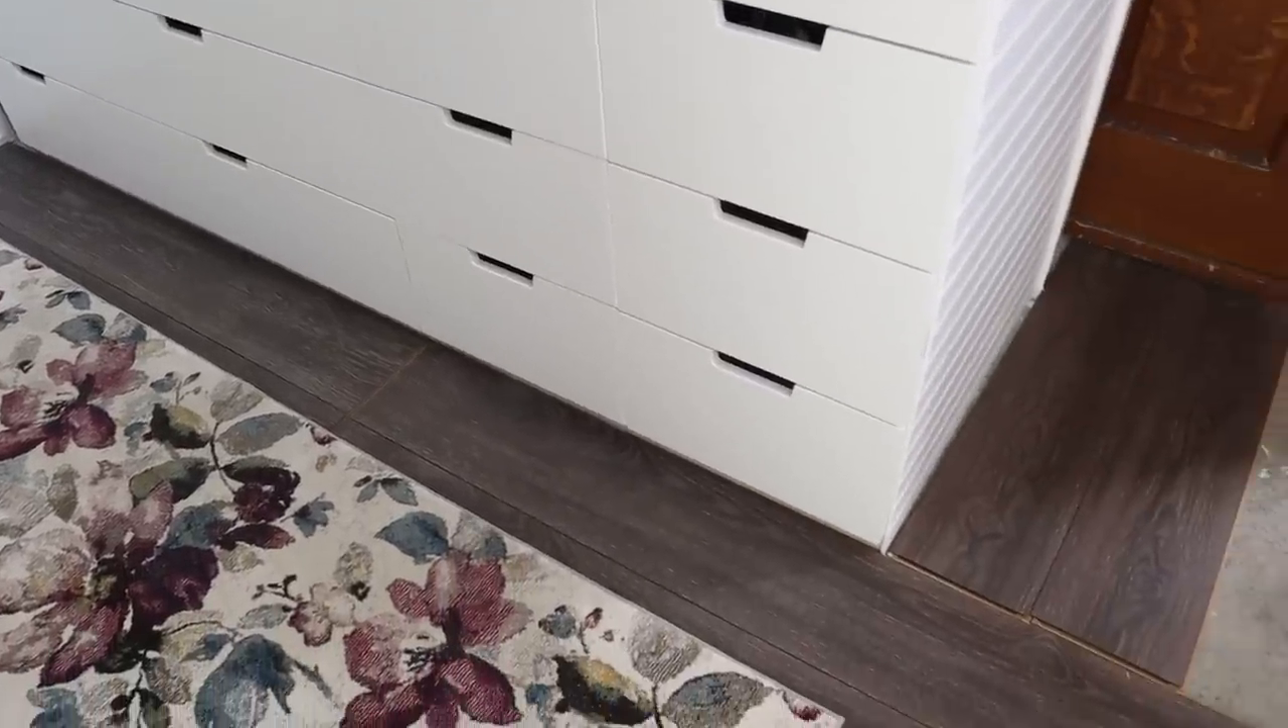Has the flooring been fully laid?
No.